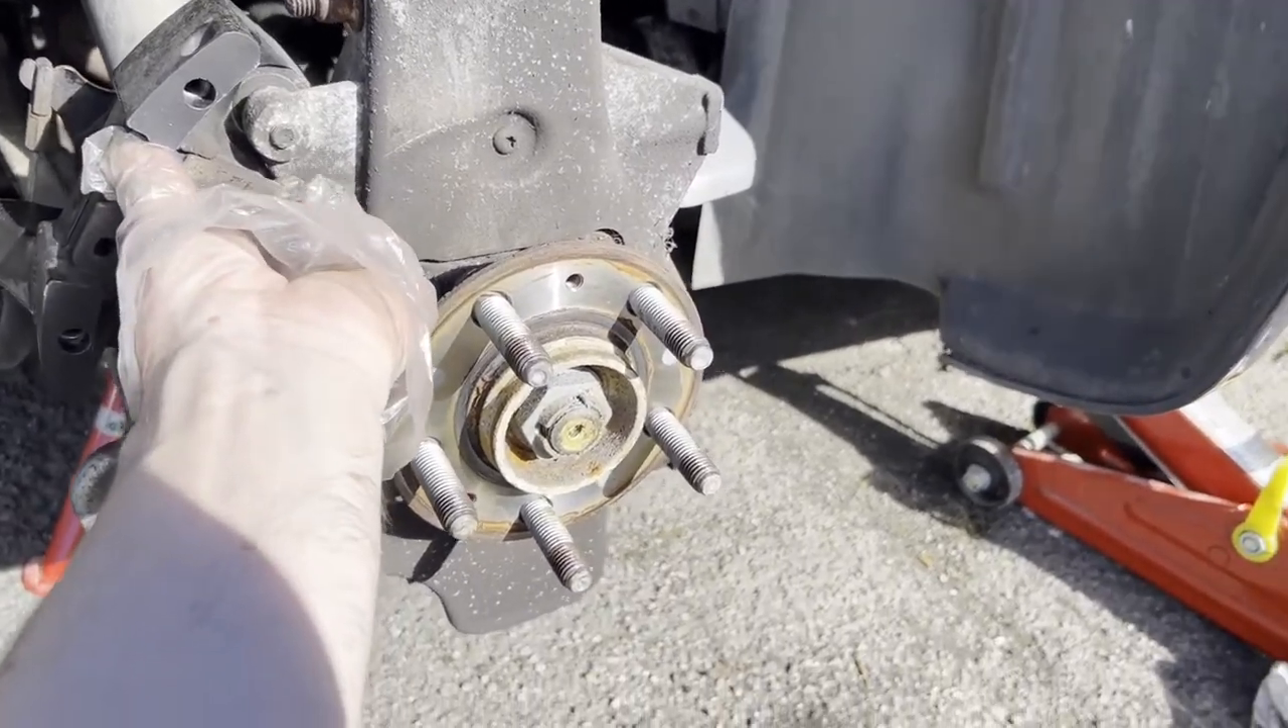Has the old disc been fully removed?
Yes.